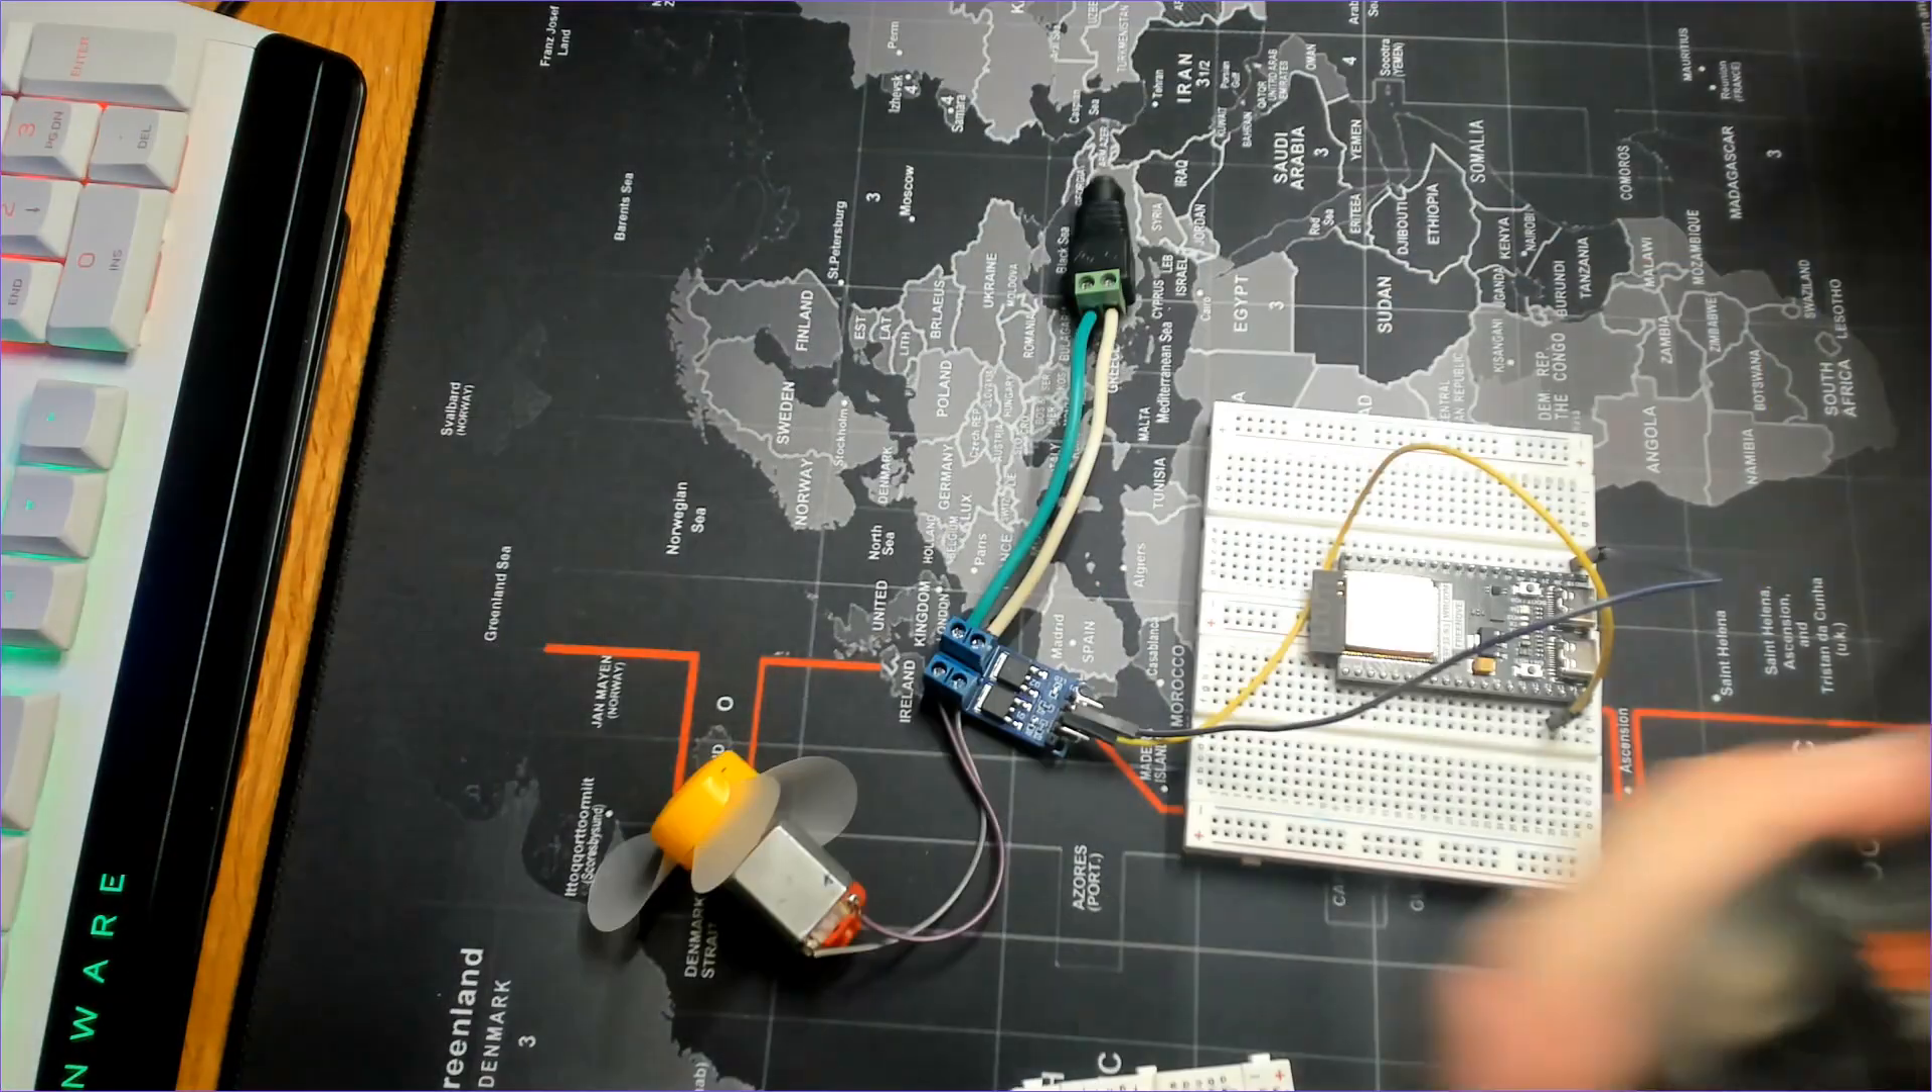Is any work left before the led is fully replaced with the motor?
No.